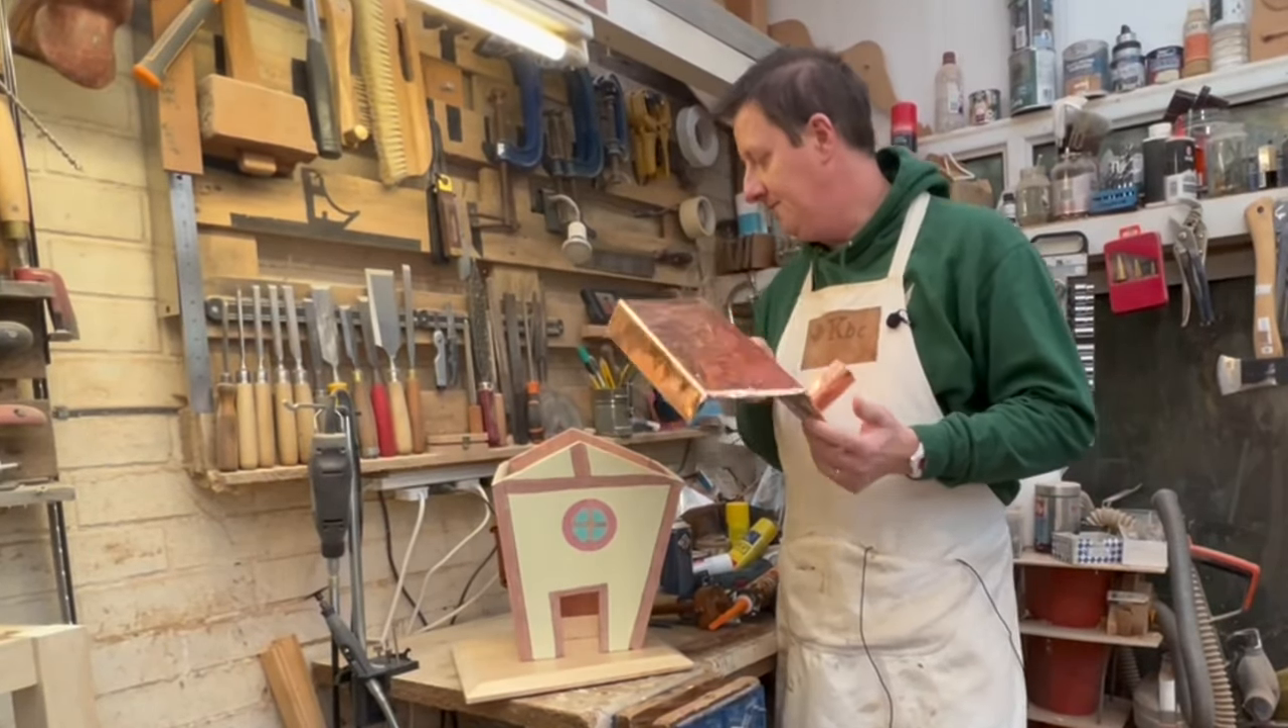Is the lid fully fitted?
No.